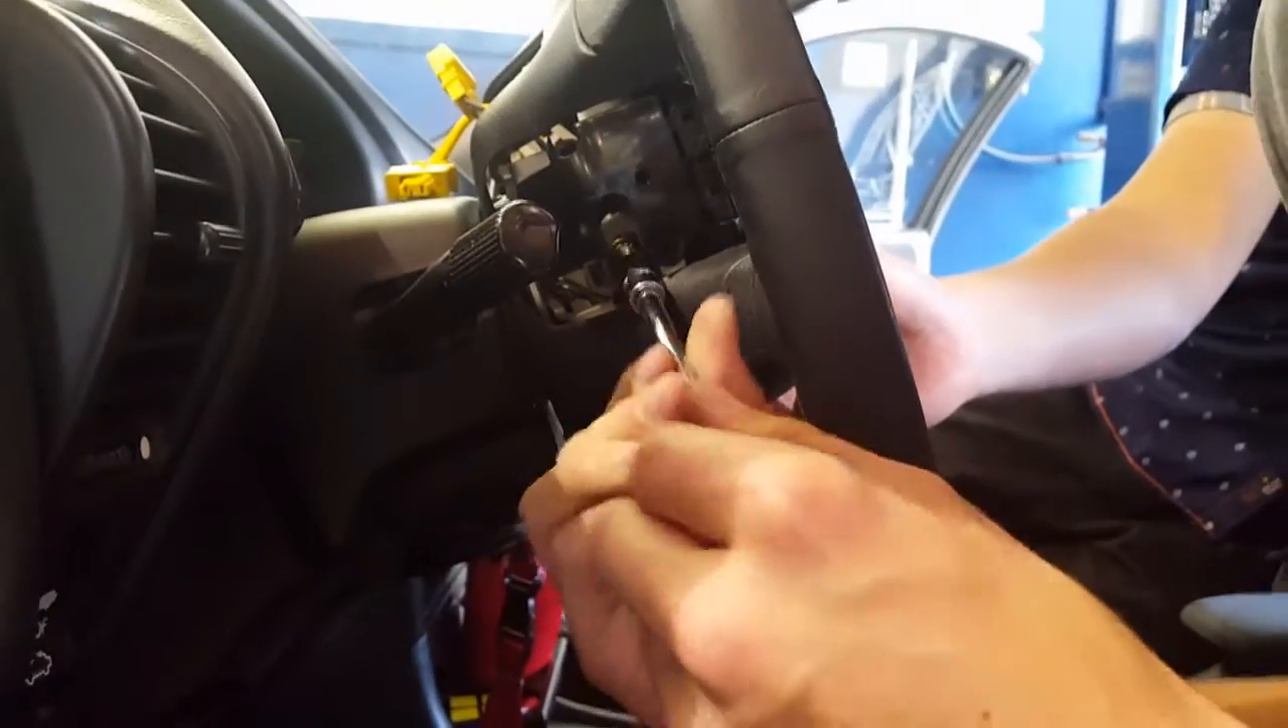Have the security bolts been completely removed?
No.